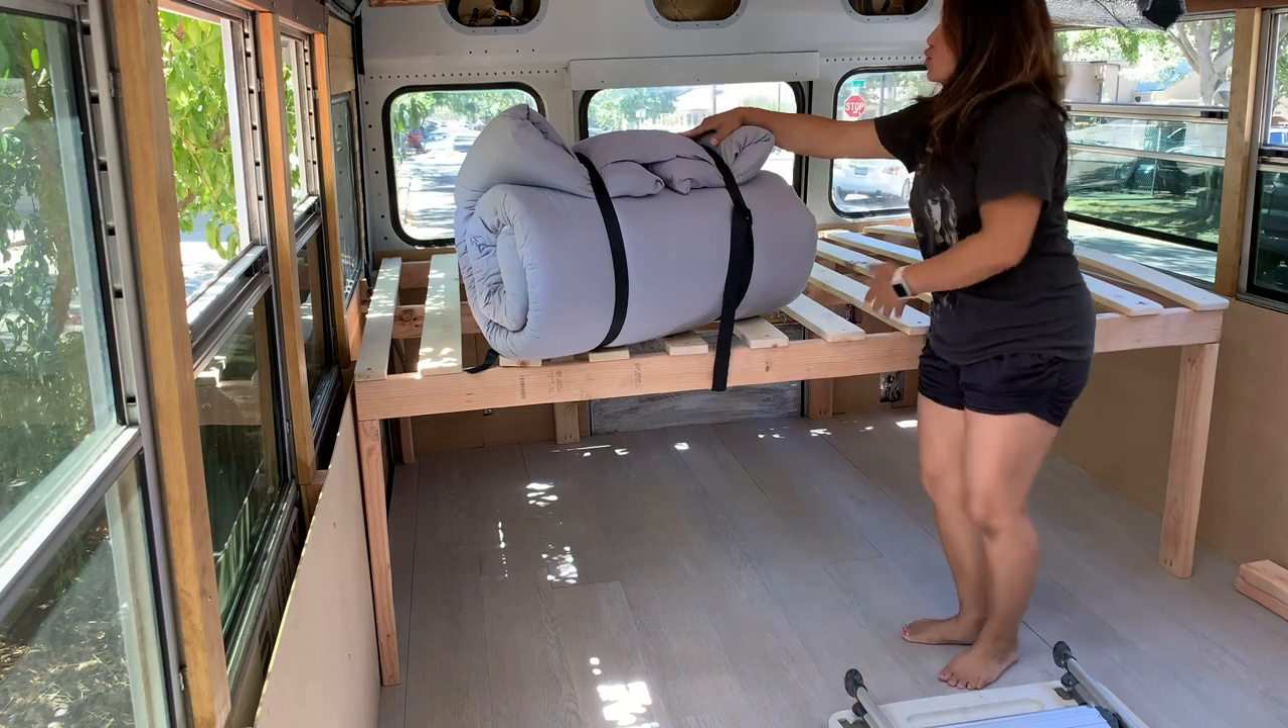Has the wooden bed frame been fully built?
Yes.